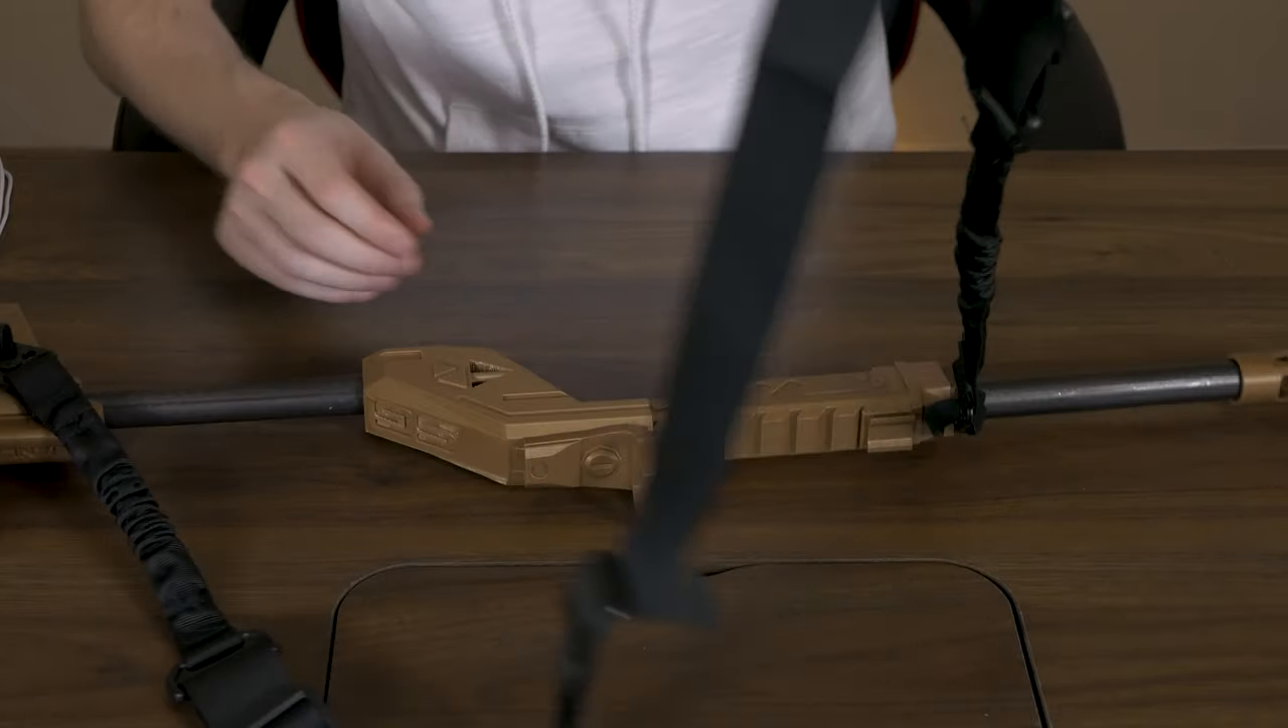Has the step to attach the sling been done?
Yes.